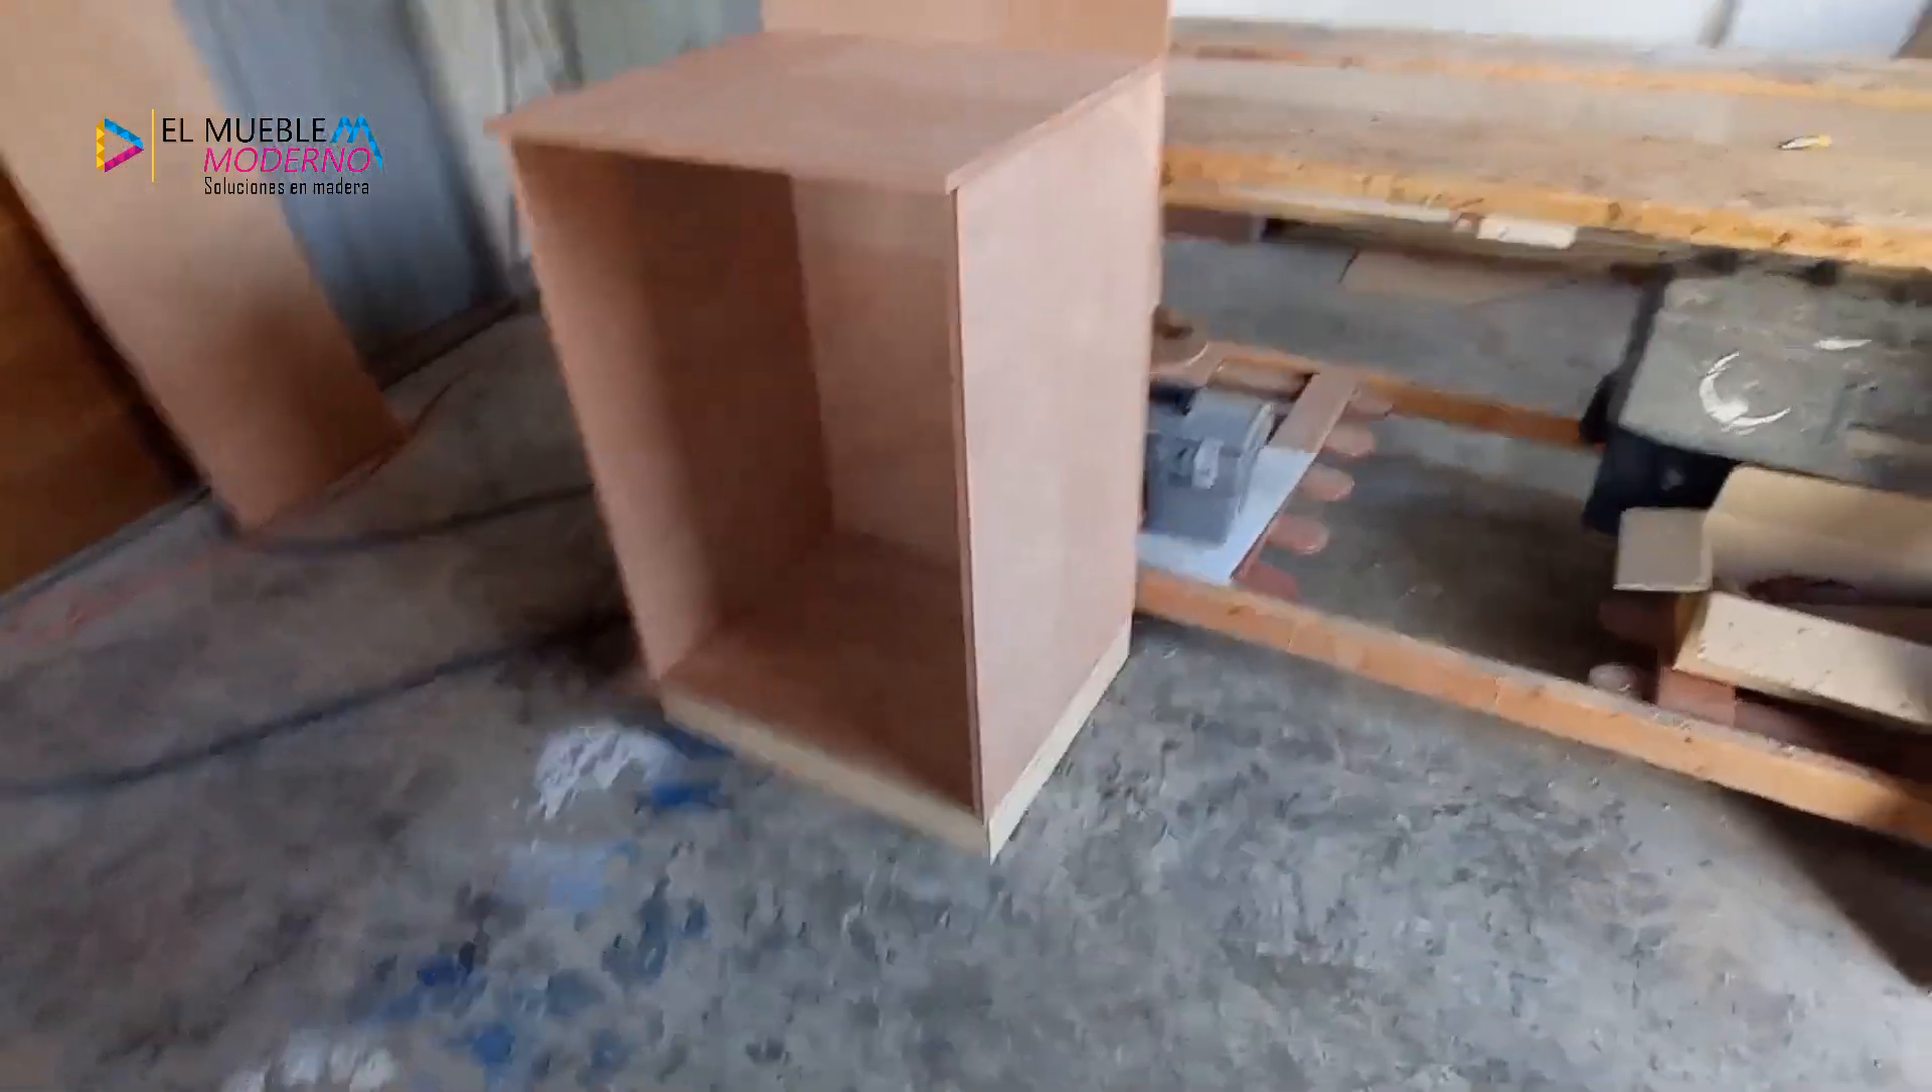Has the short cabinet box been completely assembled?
Yes.